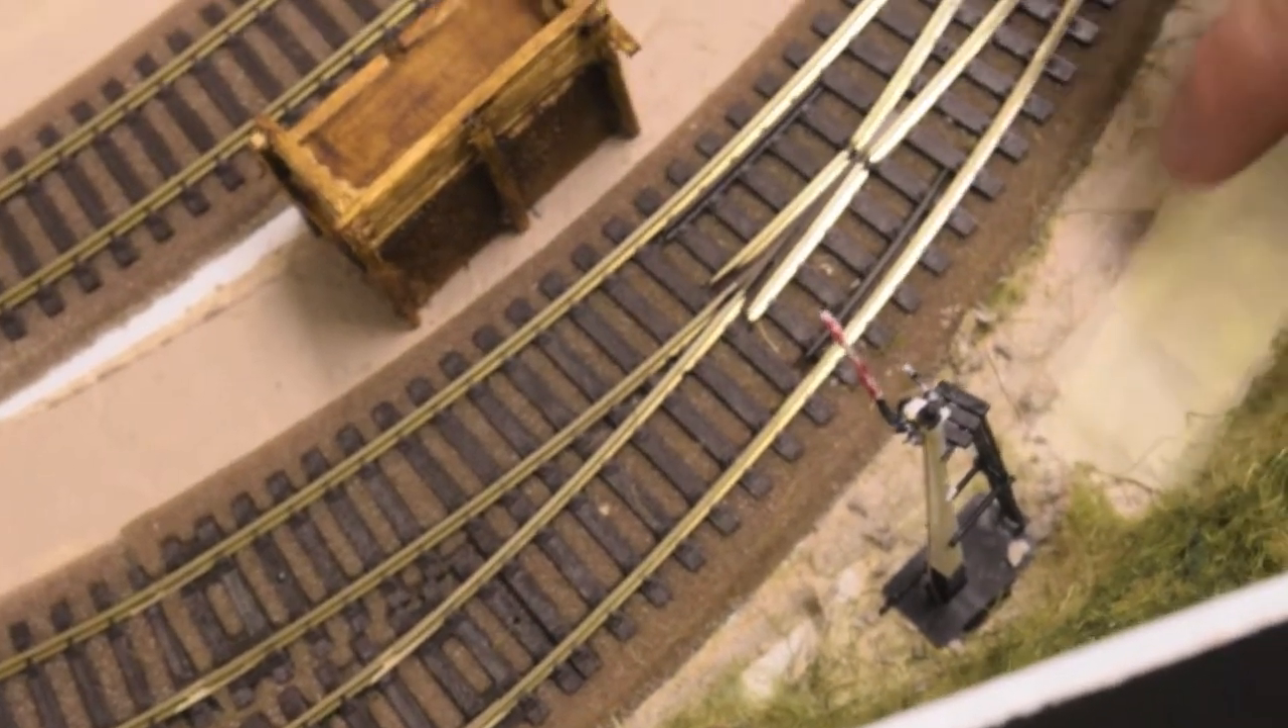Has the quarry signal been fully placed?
Yes.